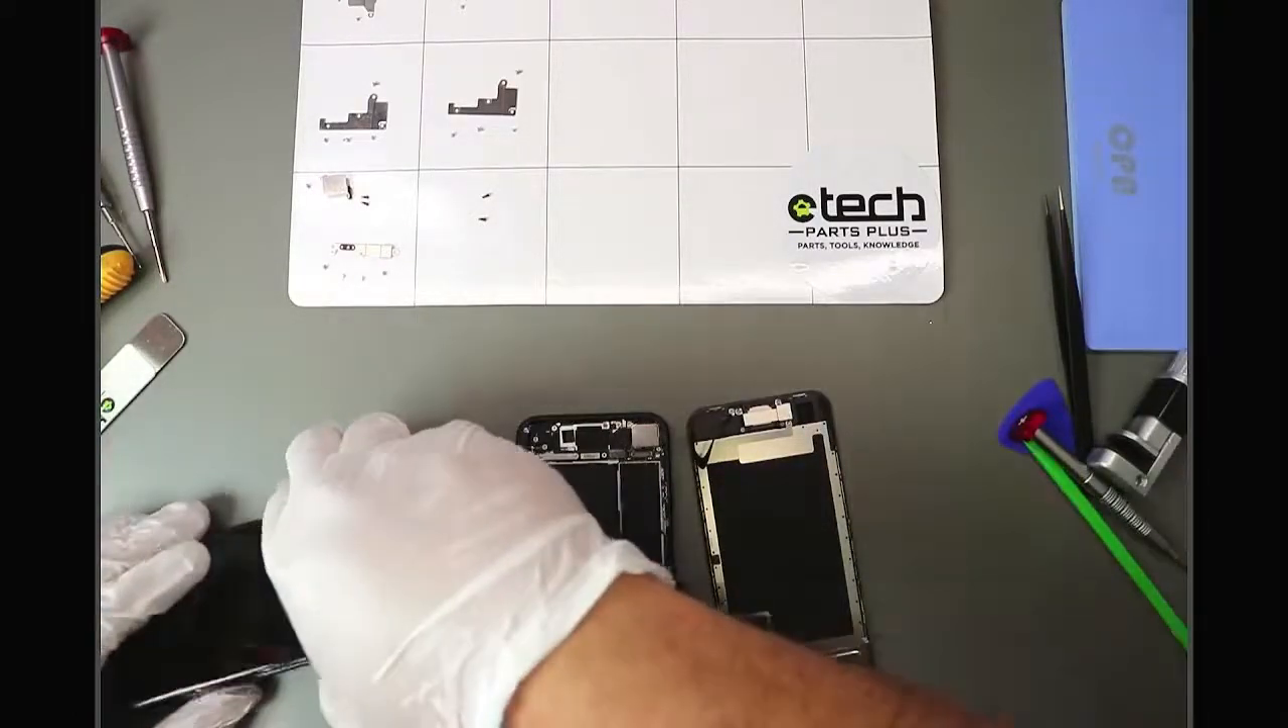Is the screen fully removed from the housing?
Yes.